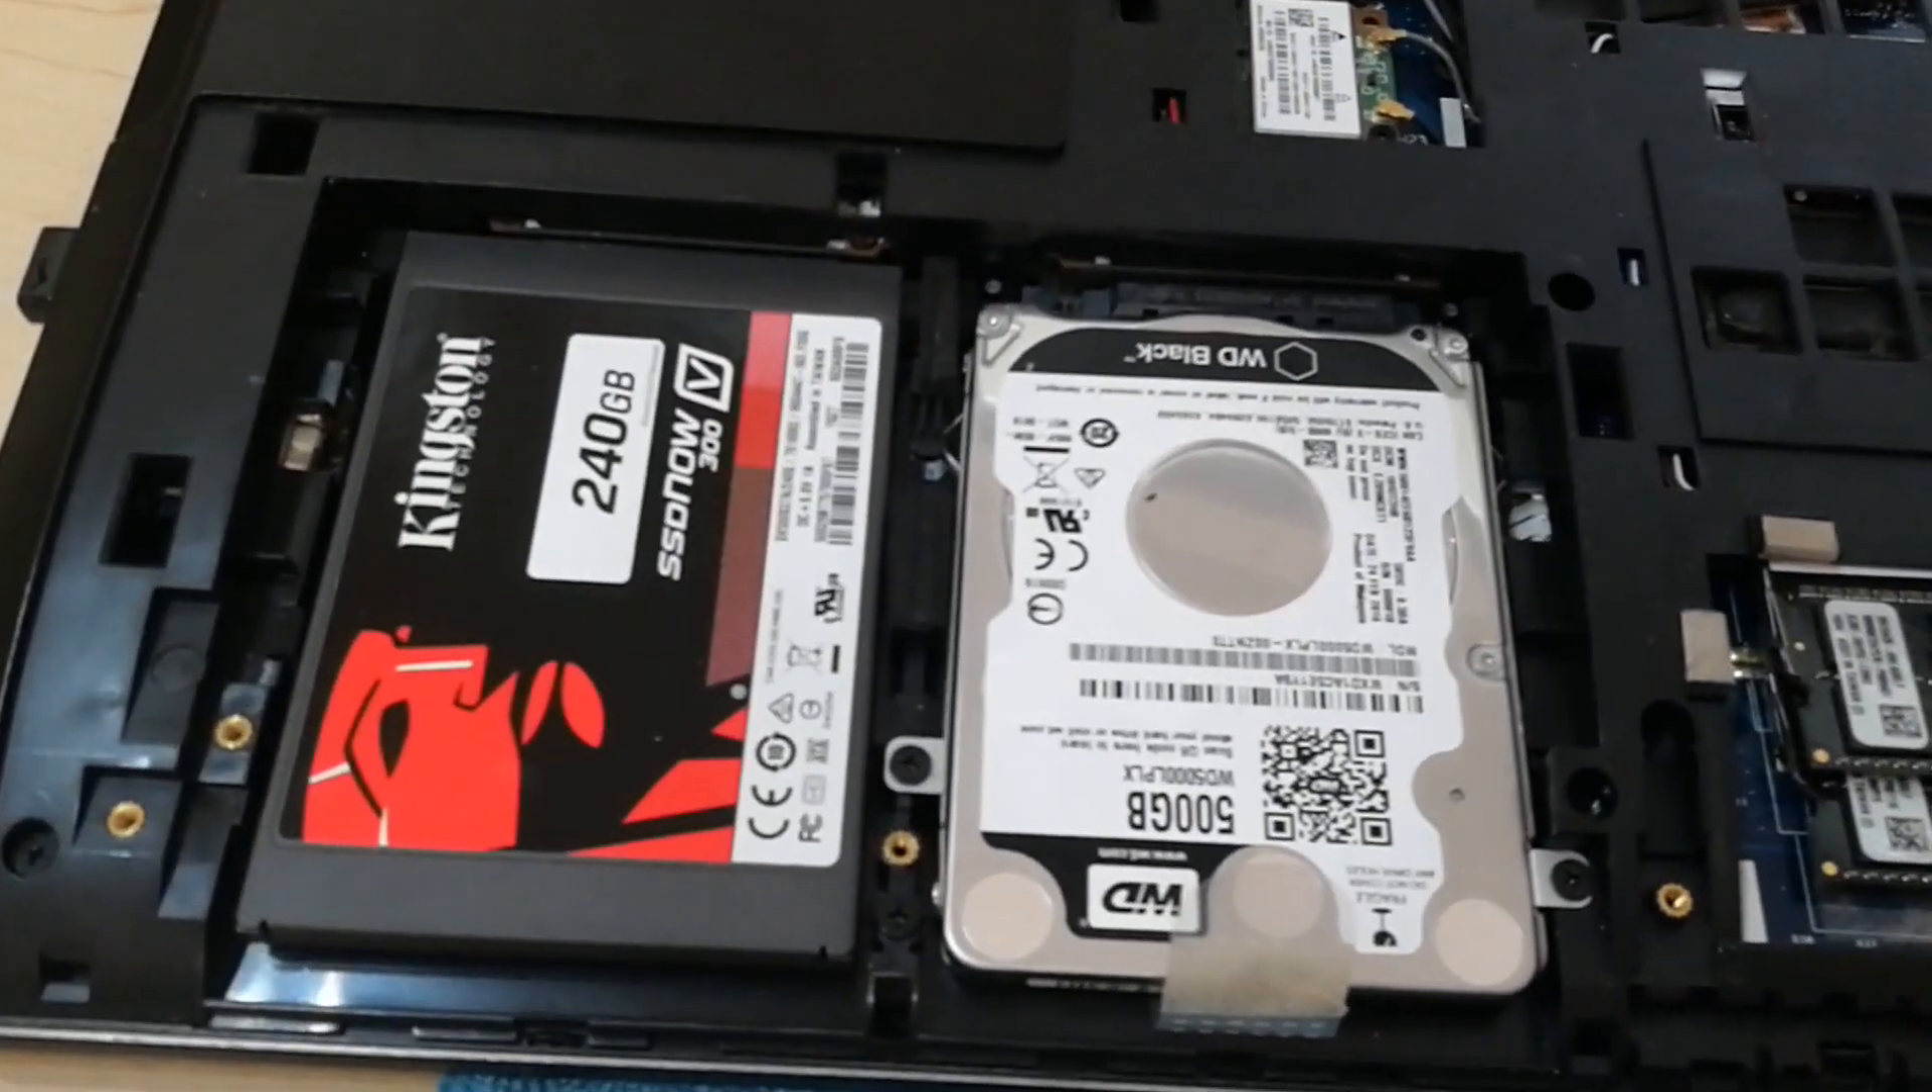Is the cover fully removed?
Yes.